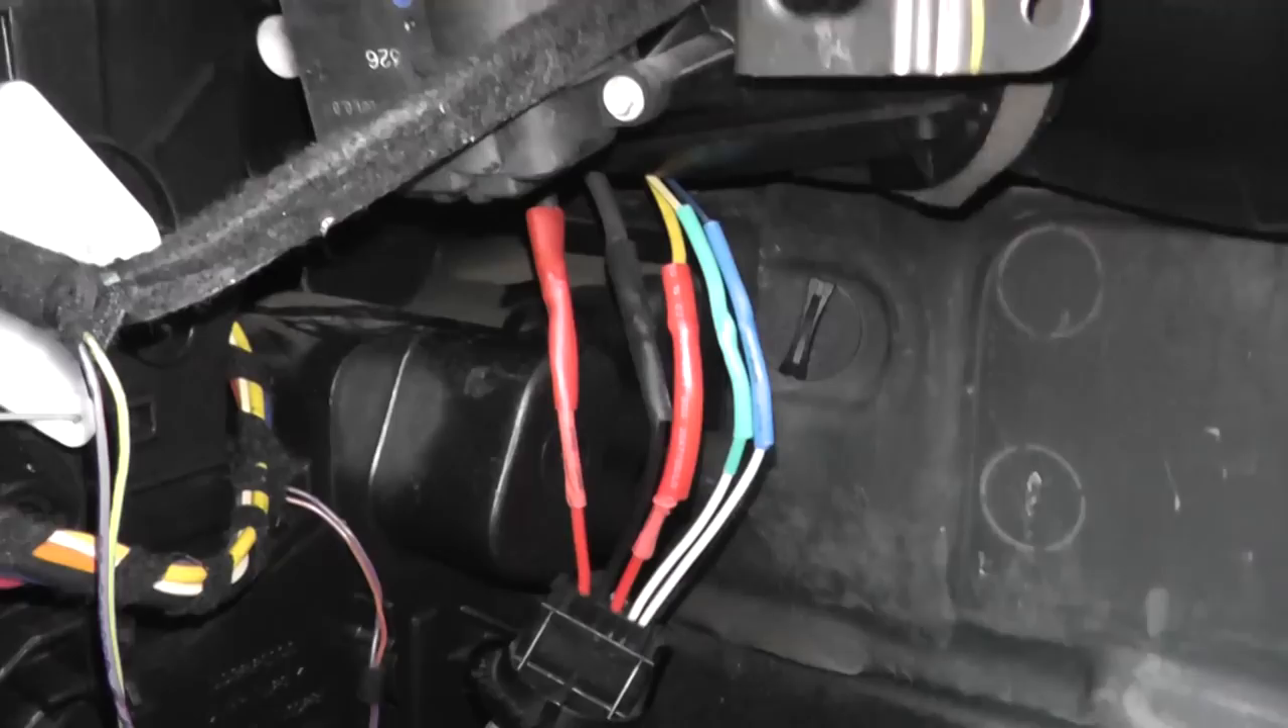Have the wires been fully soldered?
Yes.